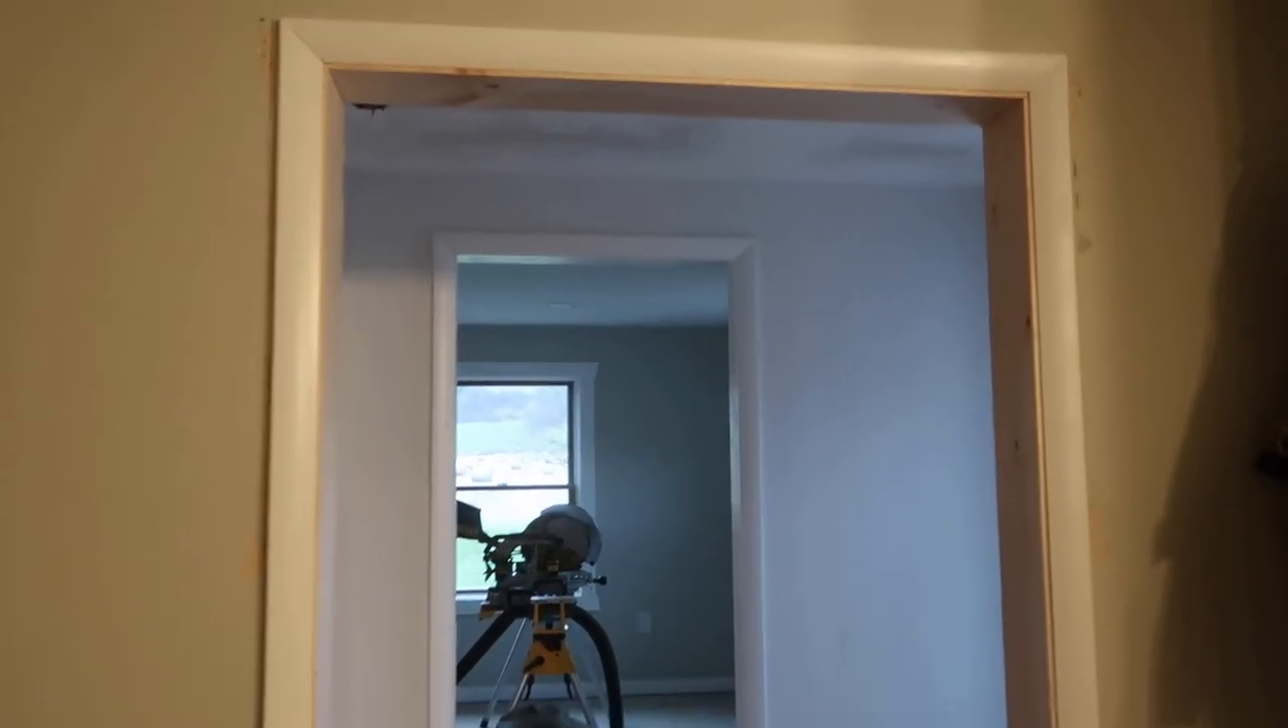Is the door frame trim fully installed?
Yes.